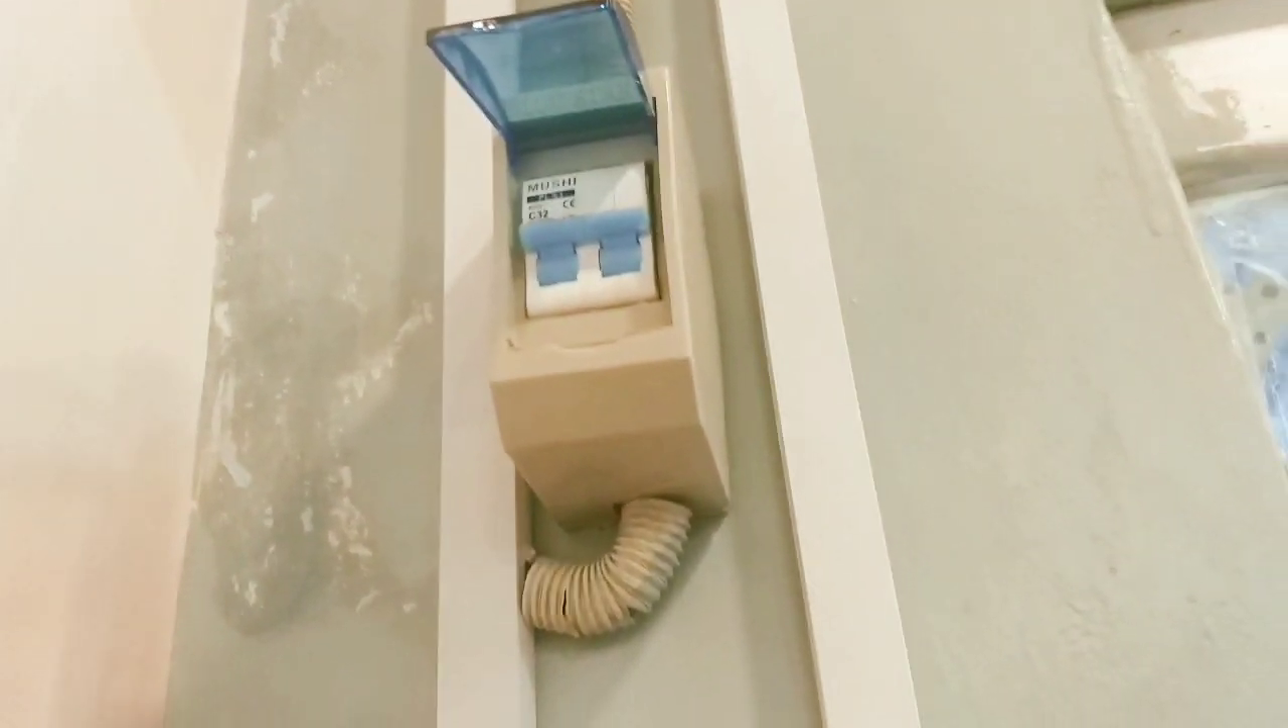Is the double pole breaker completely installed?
Yes.